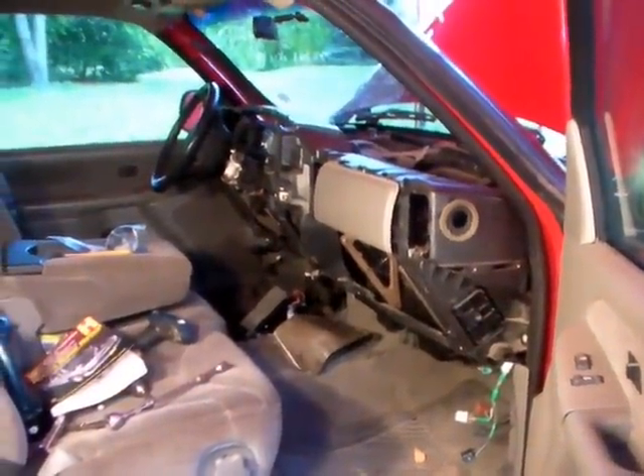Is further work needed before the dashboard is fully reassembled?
Yes.